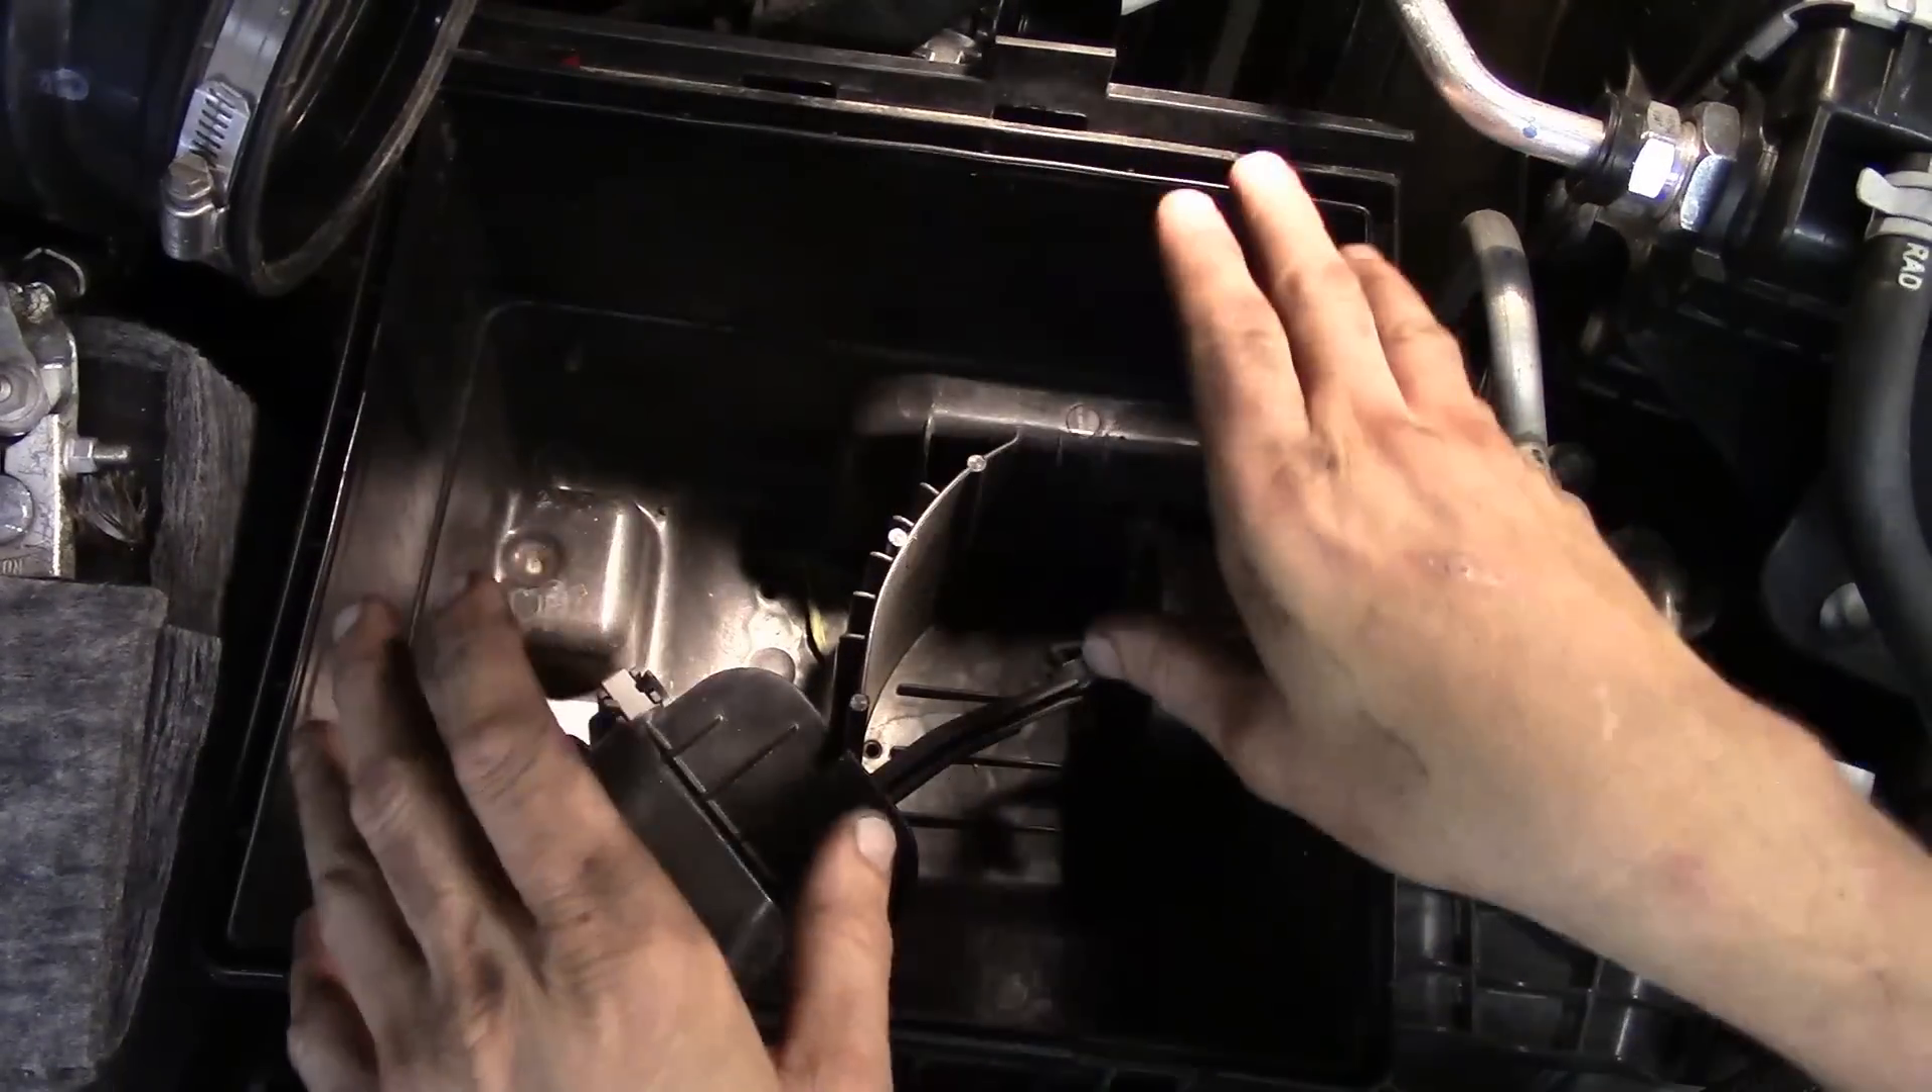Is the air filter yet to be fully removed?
No.